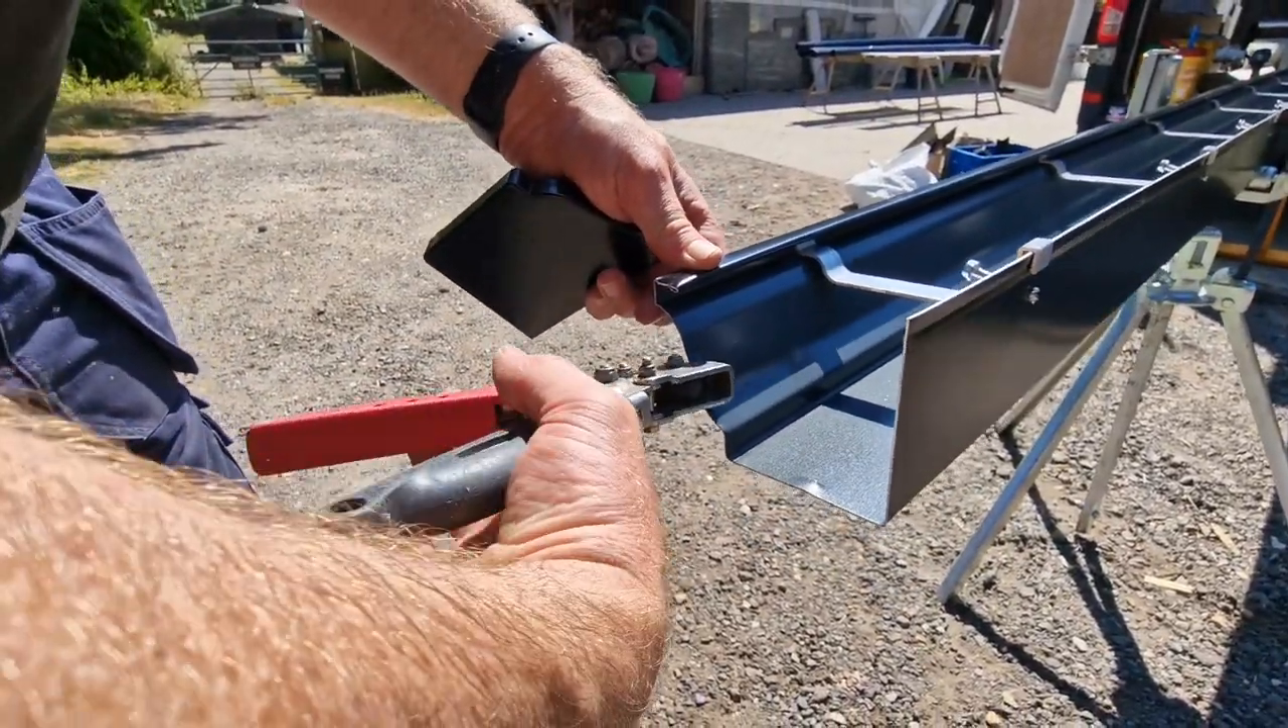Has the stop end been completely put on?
No.